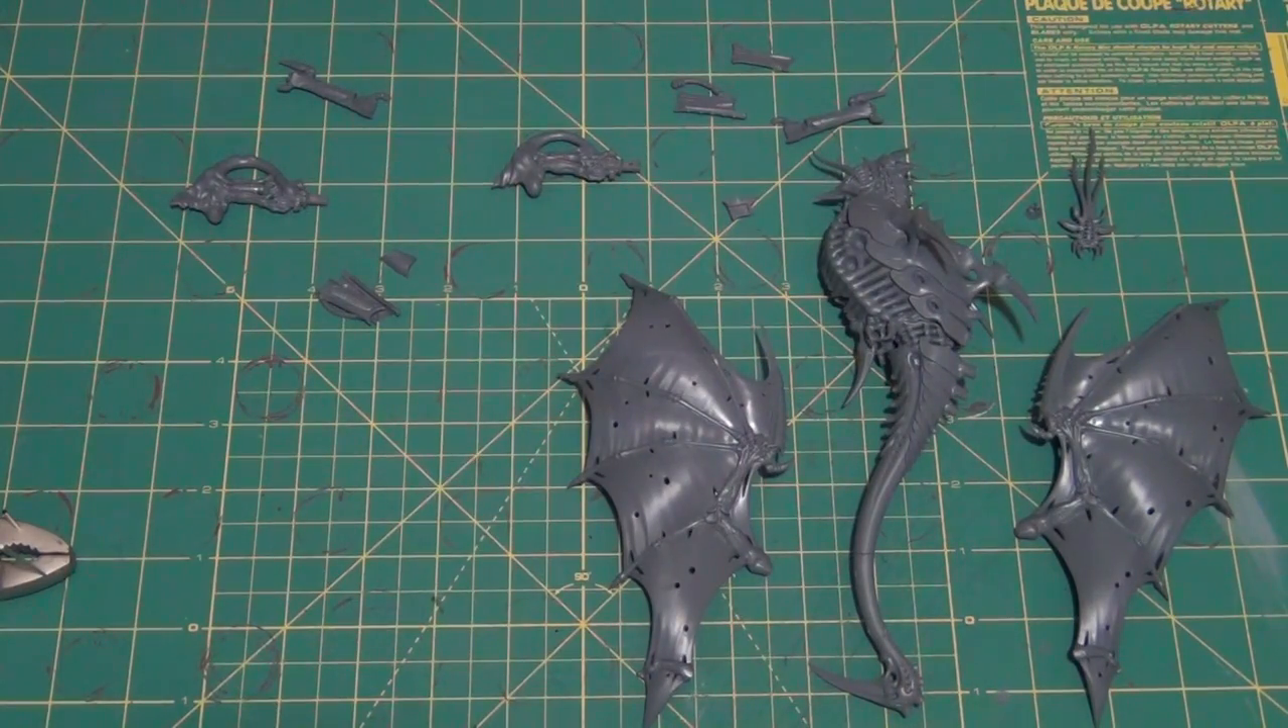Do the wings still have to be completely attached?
Yes.